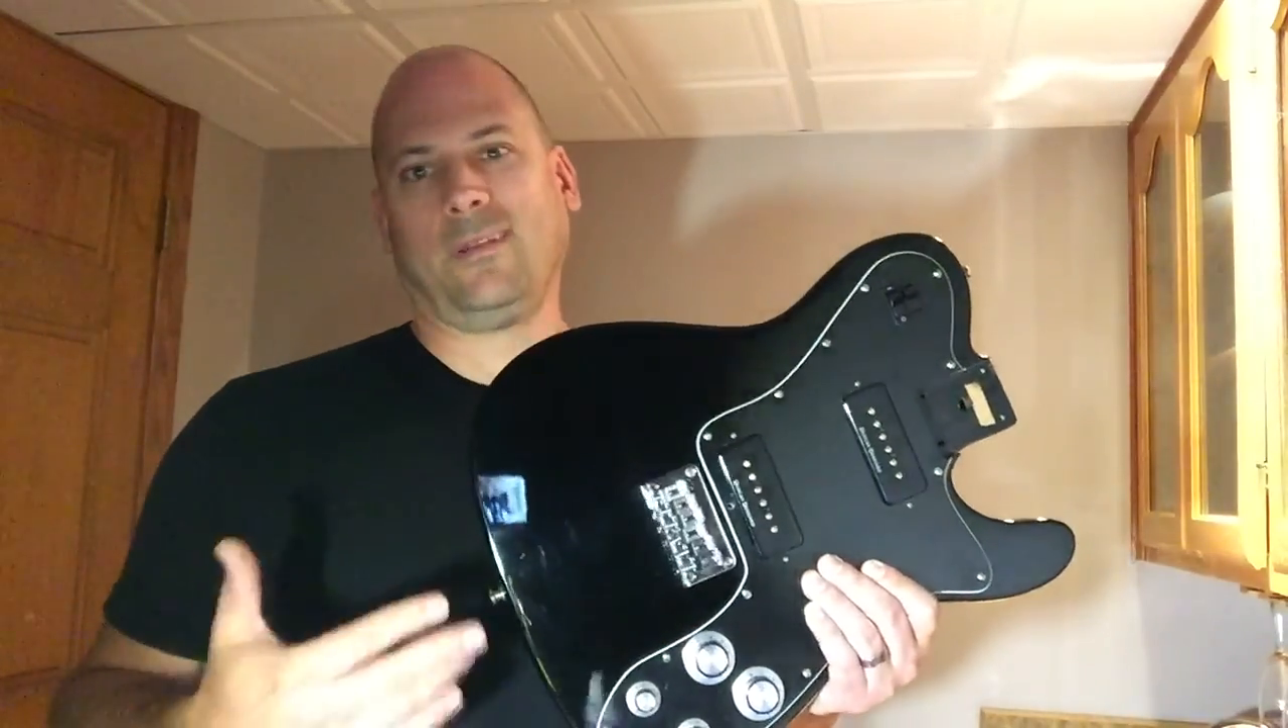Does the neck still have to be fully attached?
Yes.